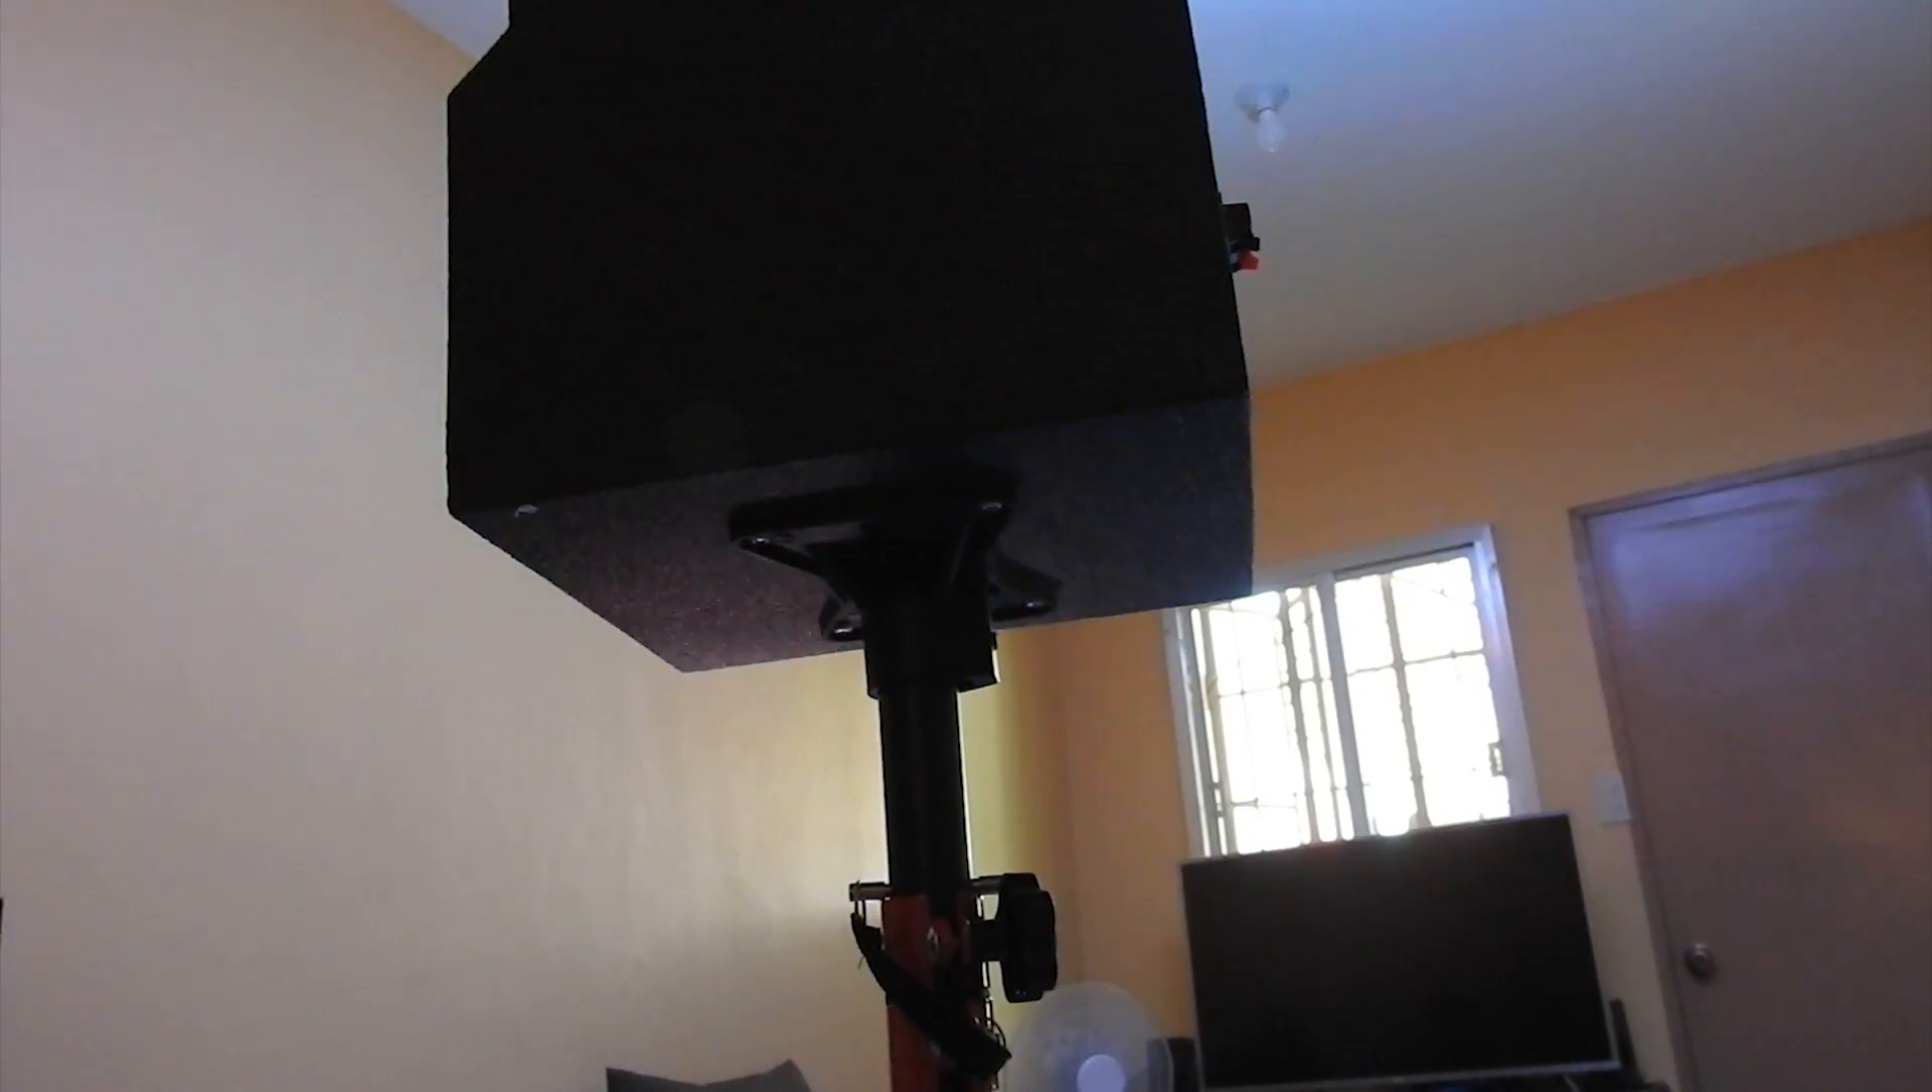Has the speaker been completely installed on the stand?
Yes.